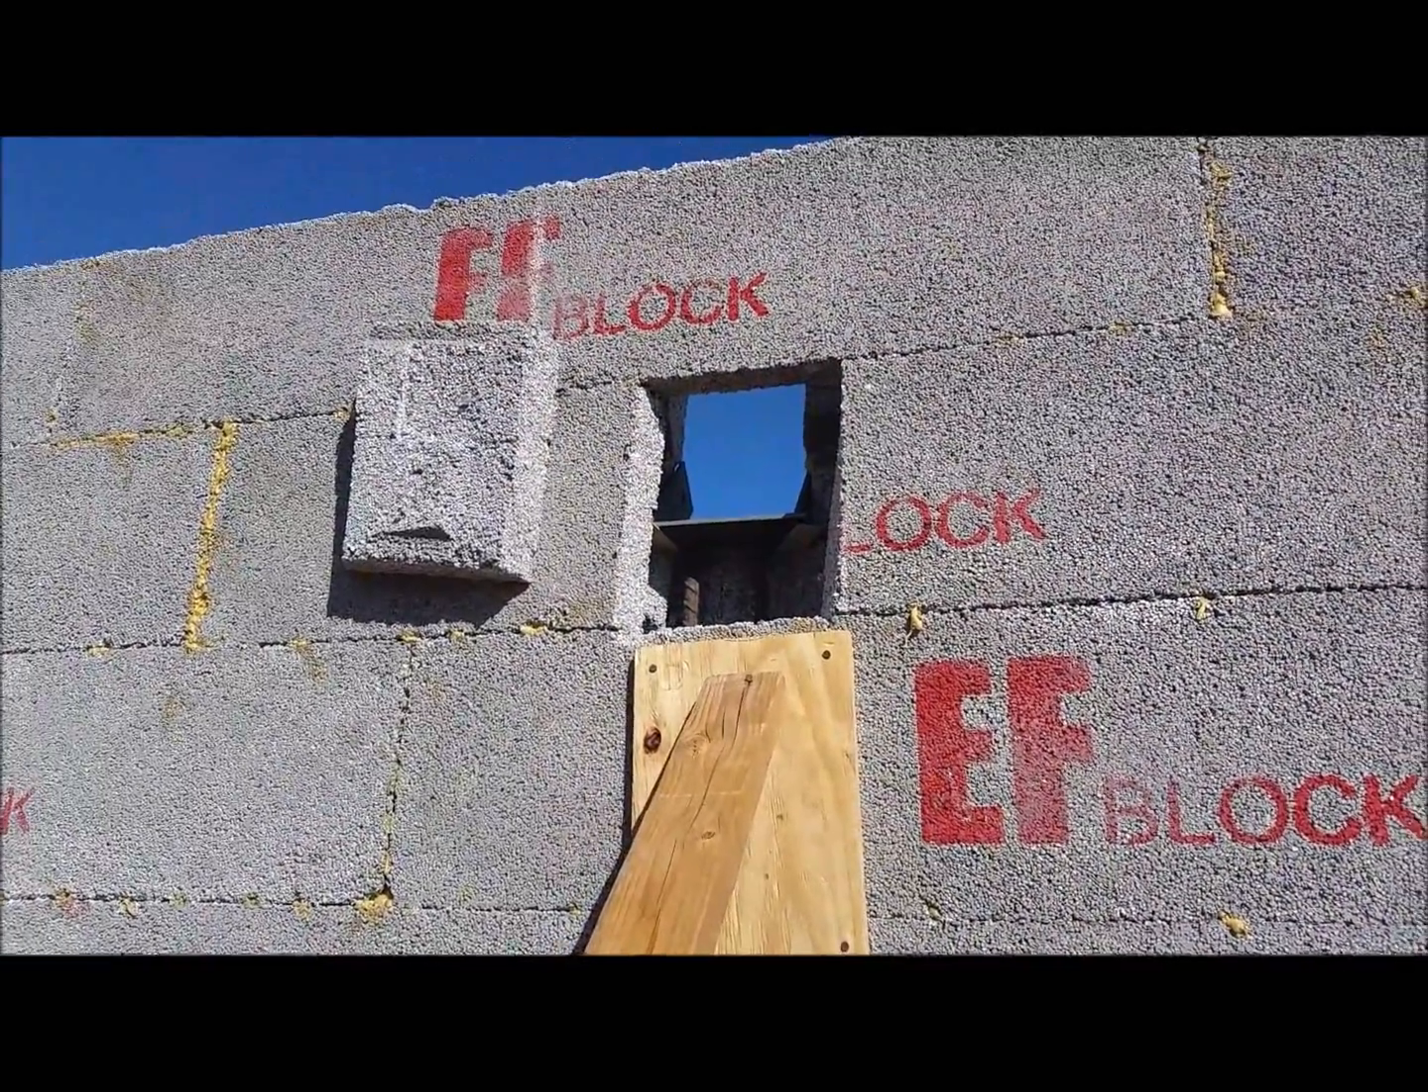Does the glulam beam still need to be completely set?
Yes.